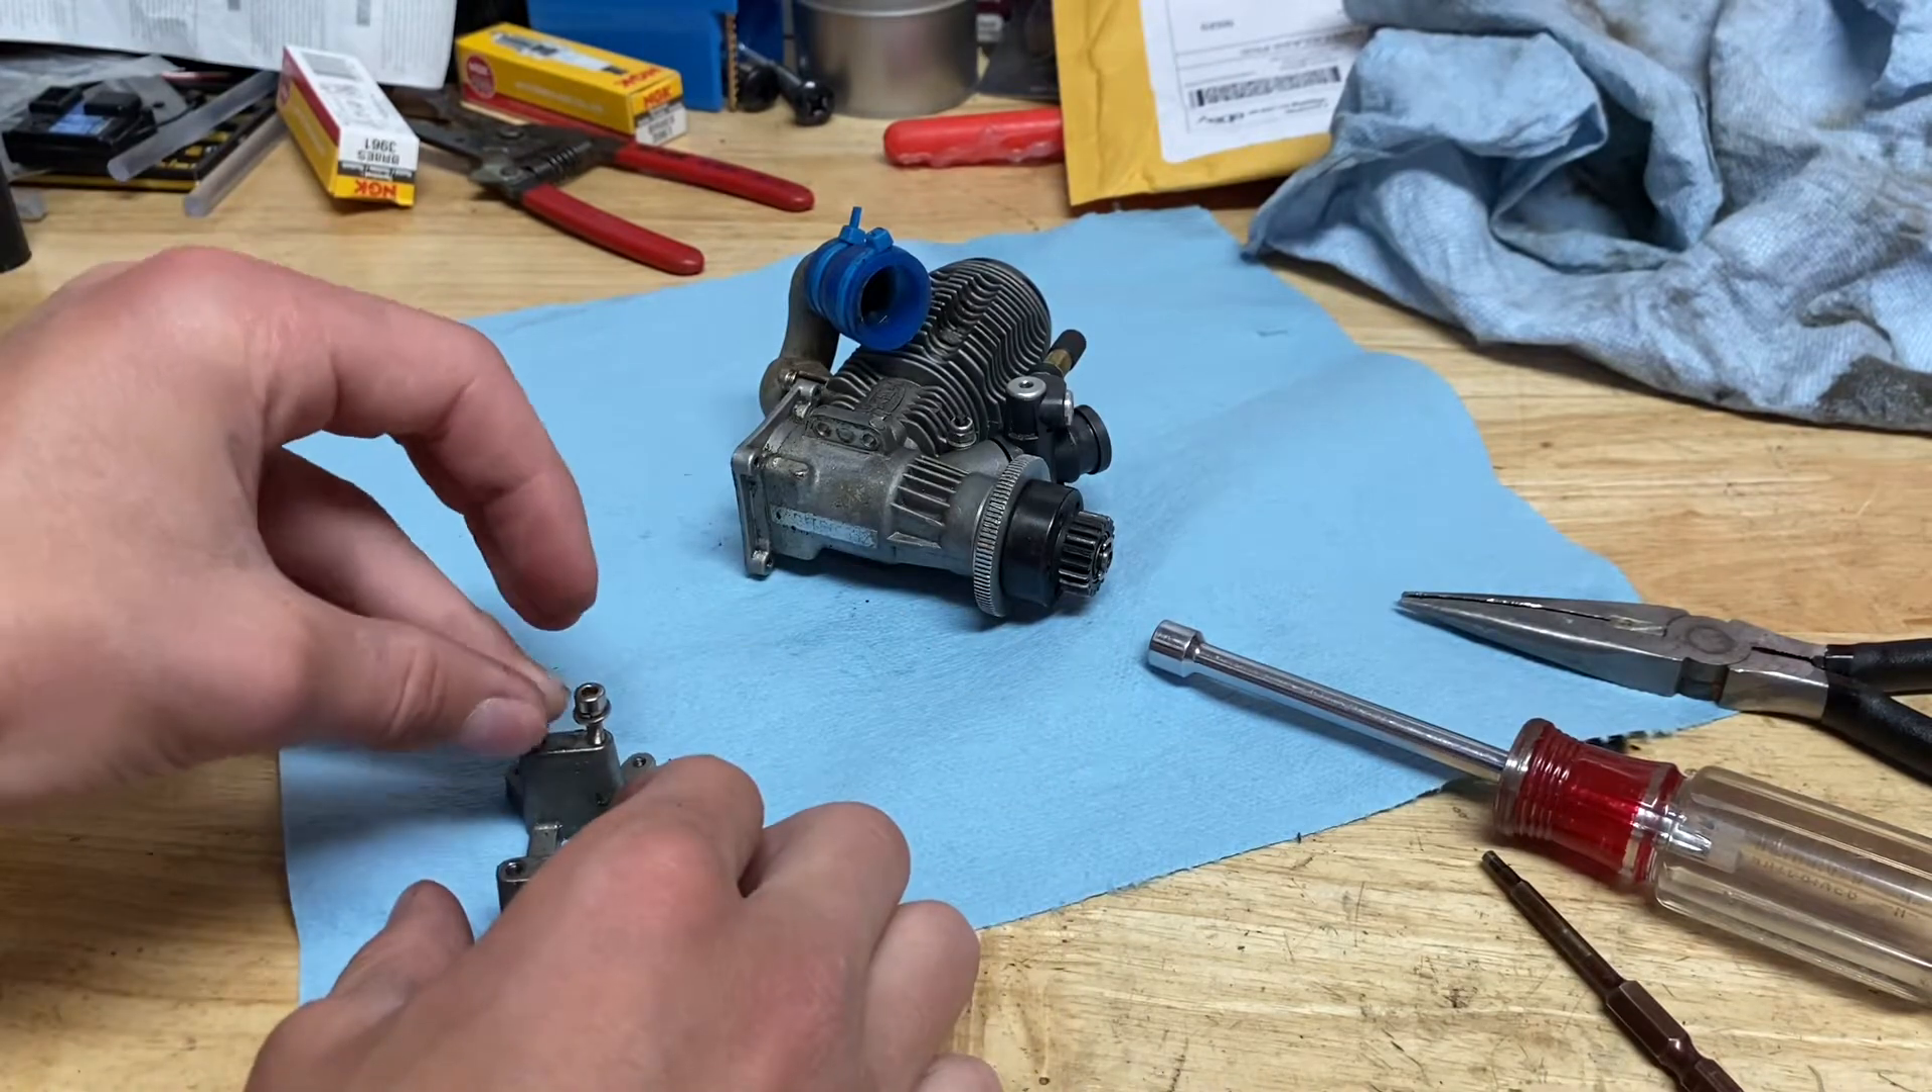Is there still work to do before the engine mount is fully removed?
No.